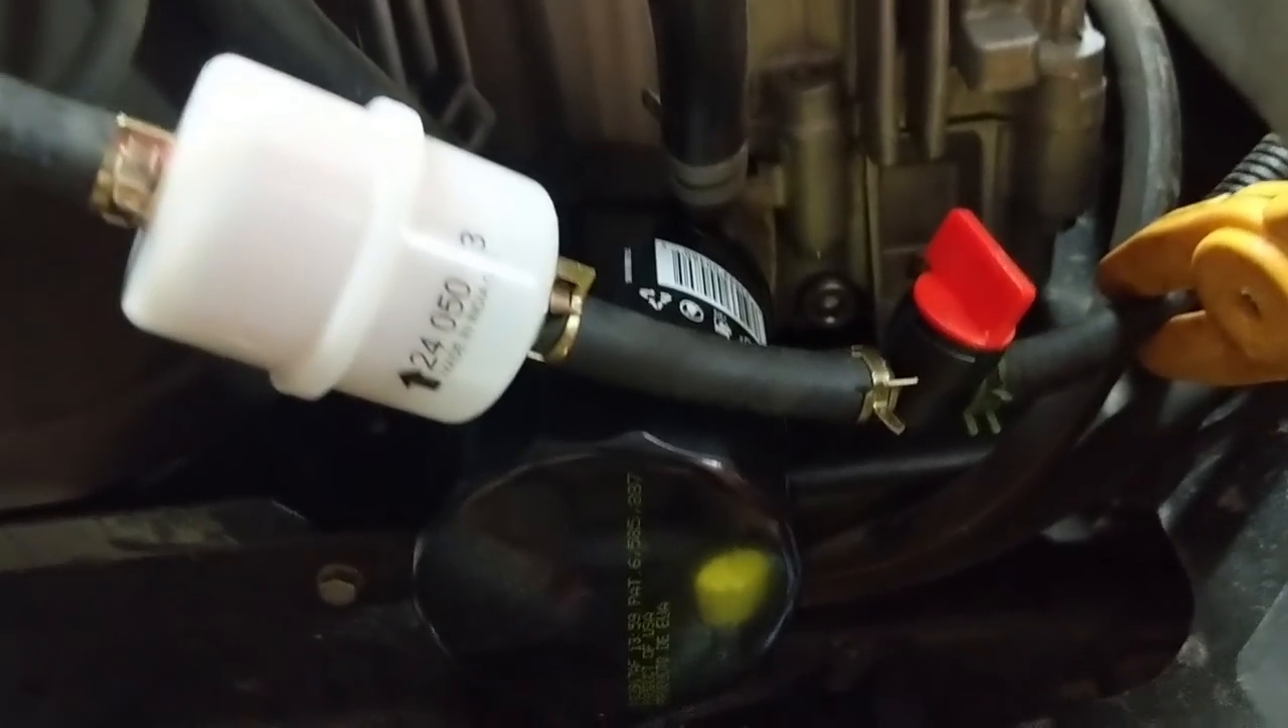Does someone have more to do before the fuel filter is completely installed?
No.